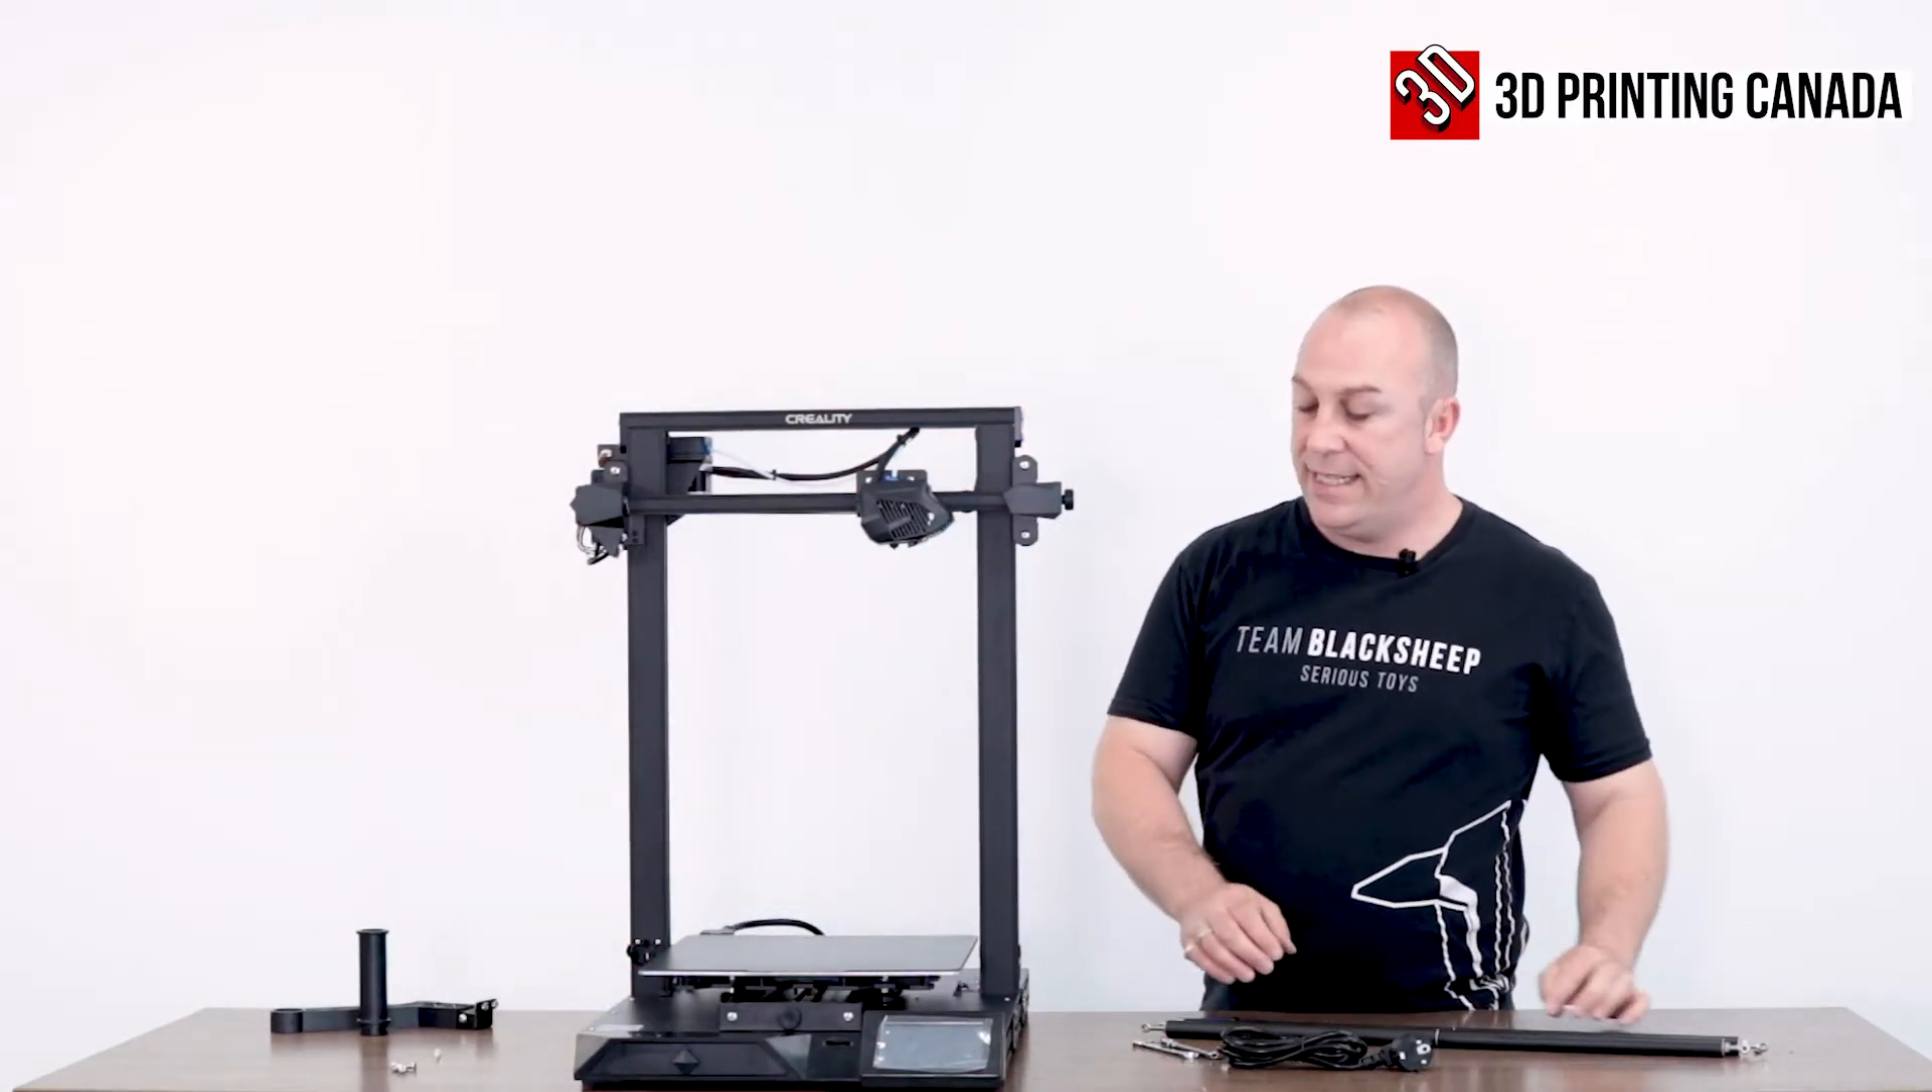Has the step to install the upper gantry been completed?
Yes.